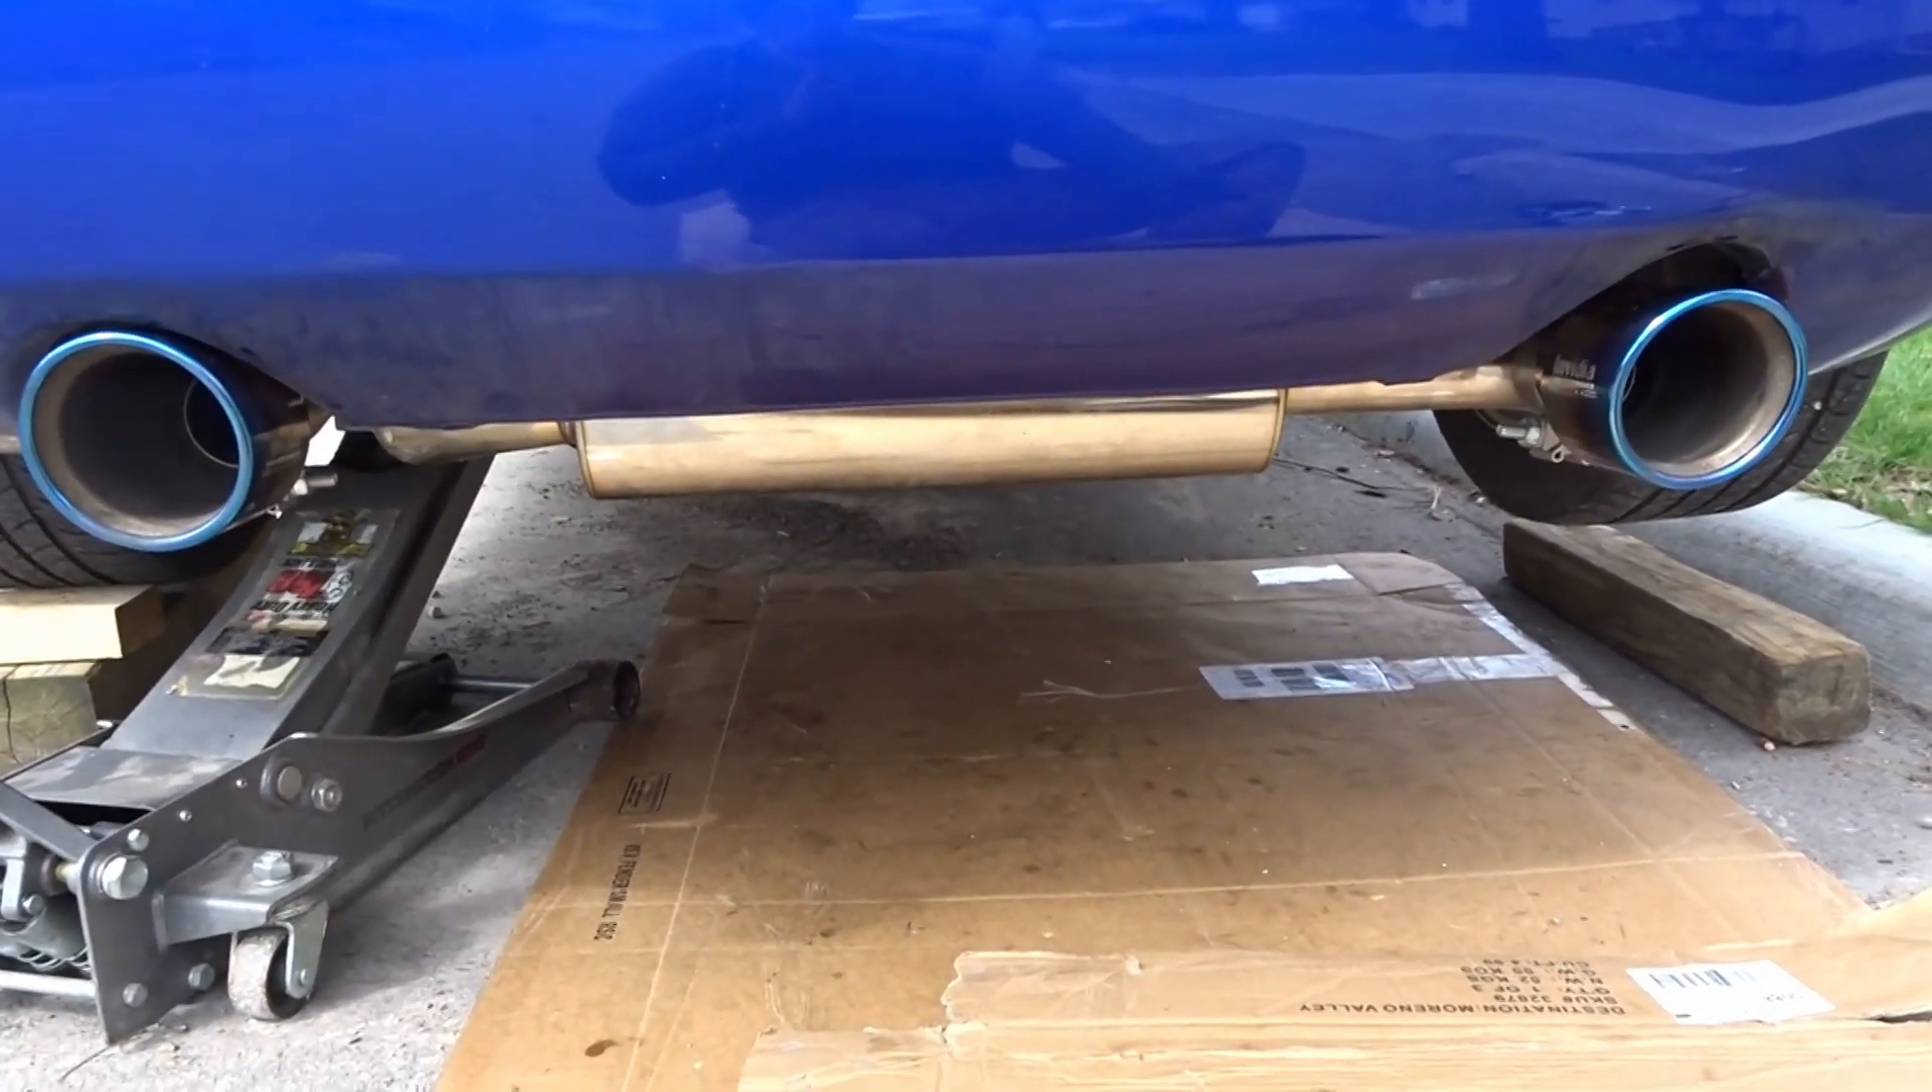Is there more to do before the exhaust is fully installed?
No.